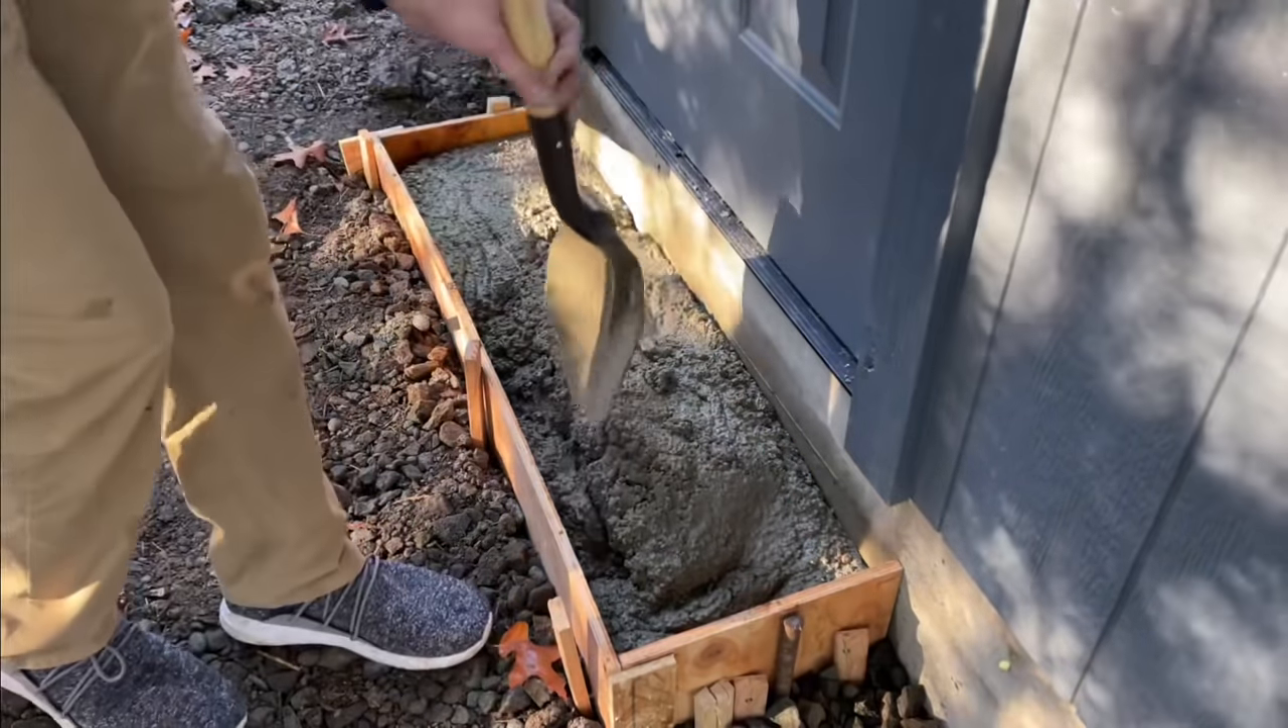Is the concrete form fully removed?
No.